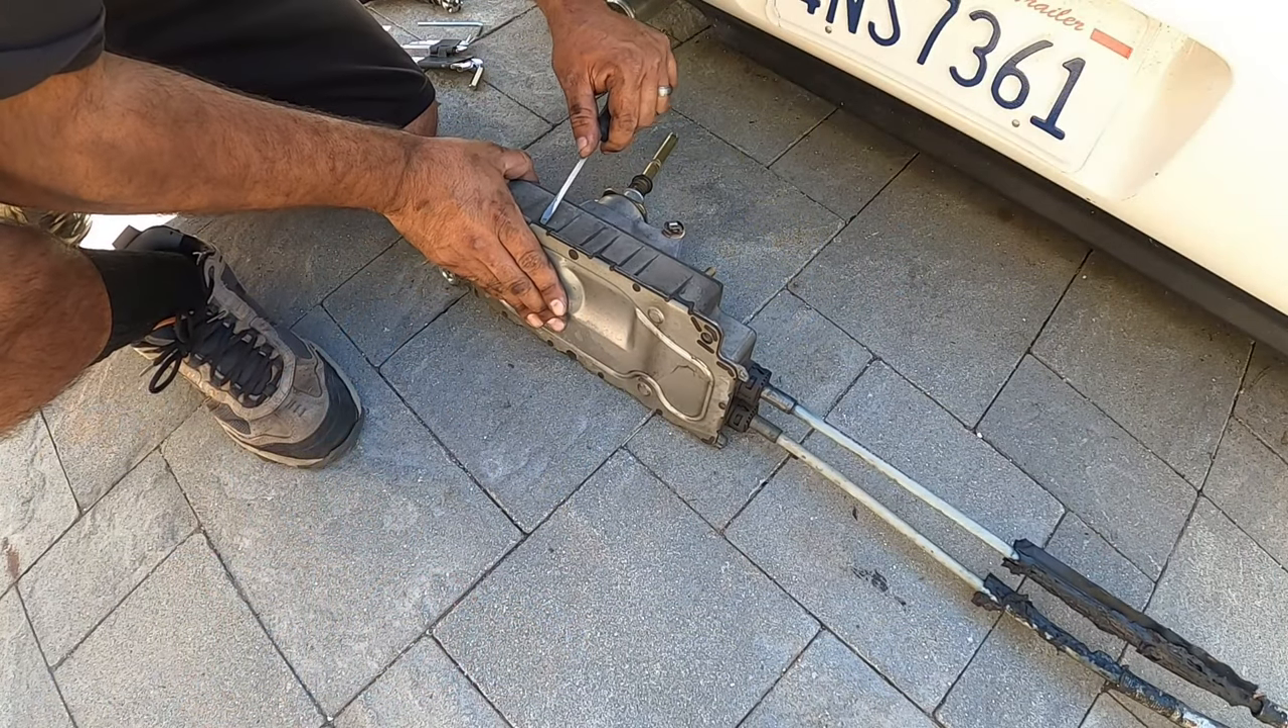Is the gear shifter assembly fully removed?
Yes.